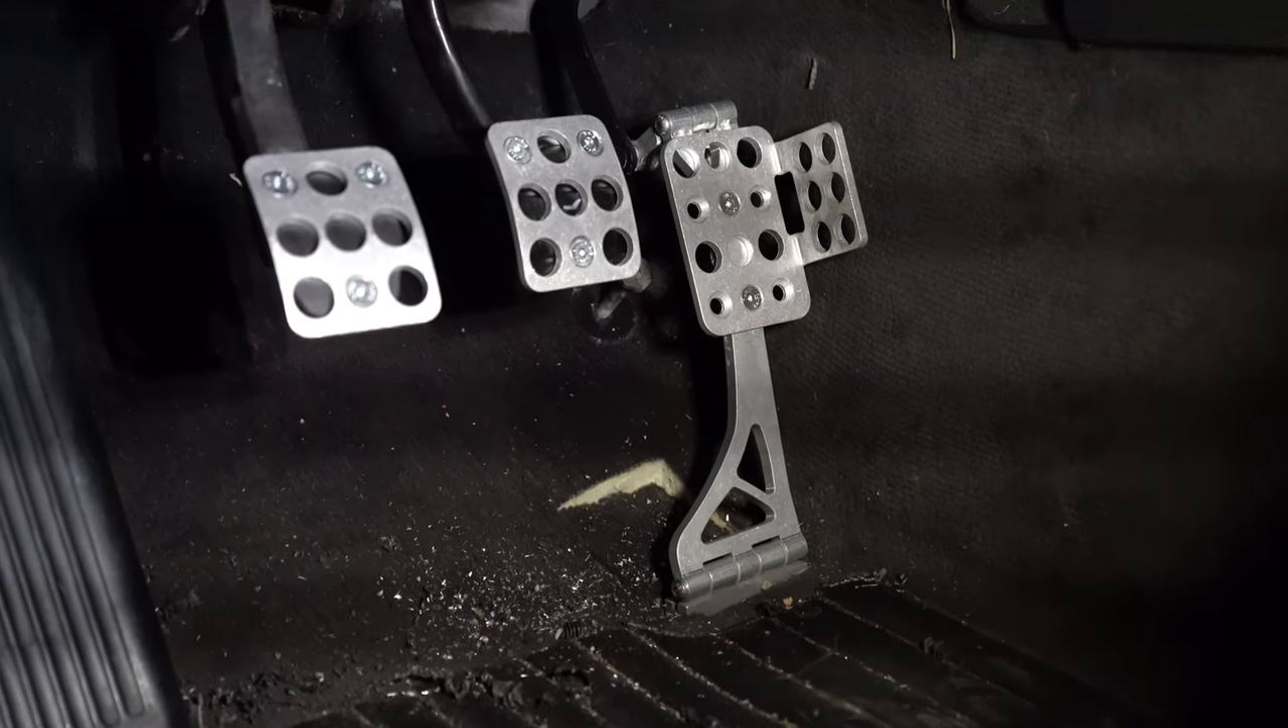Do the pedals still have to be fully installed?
No.